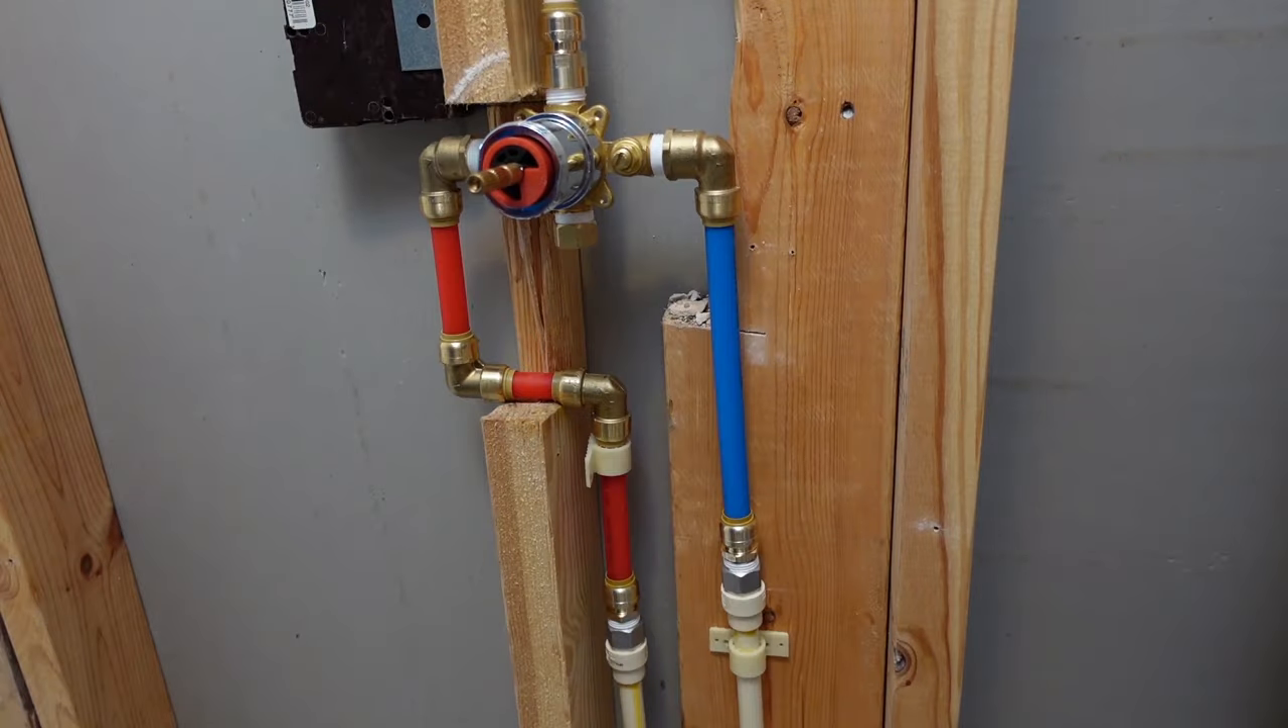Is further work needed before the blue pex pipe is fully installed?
No.